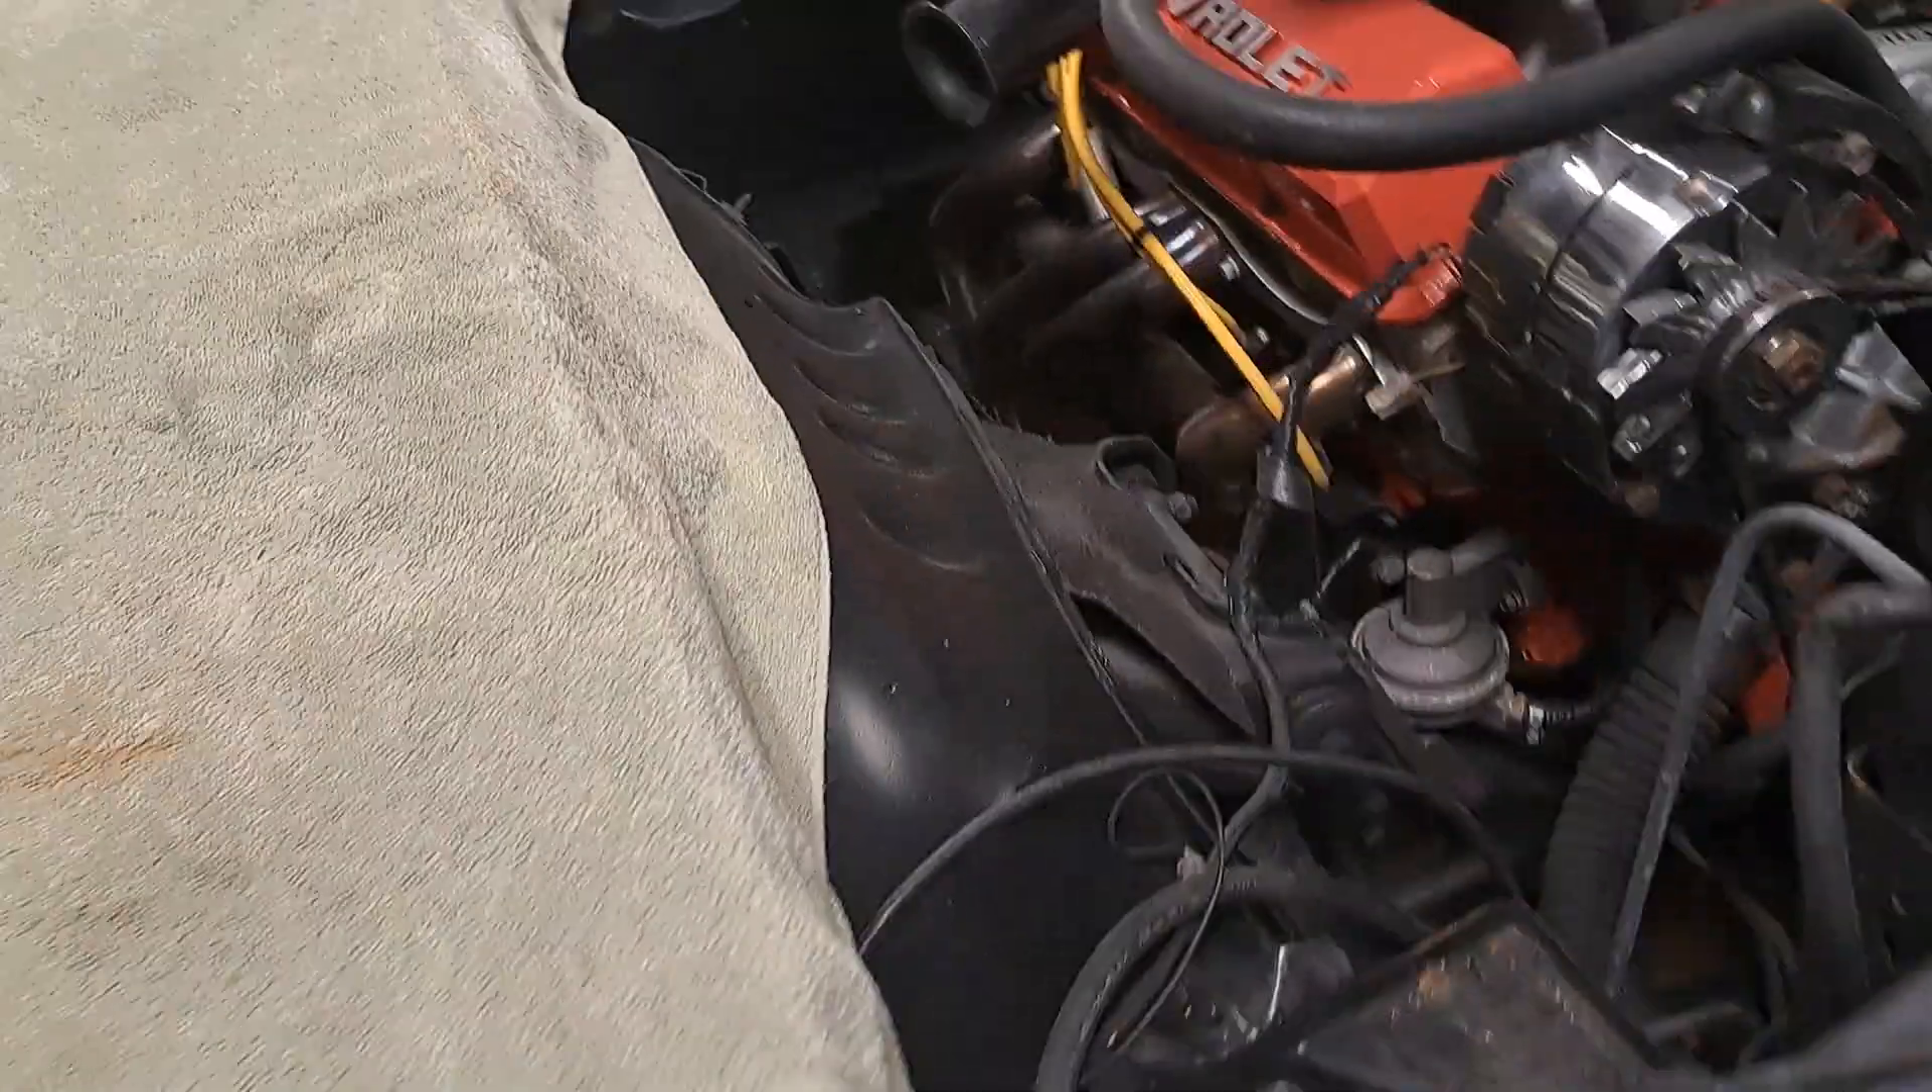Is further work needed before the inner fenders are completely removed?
Yes.